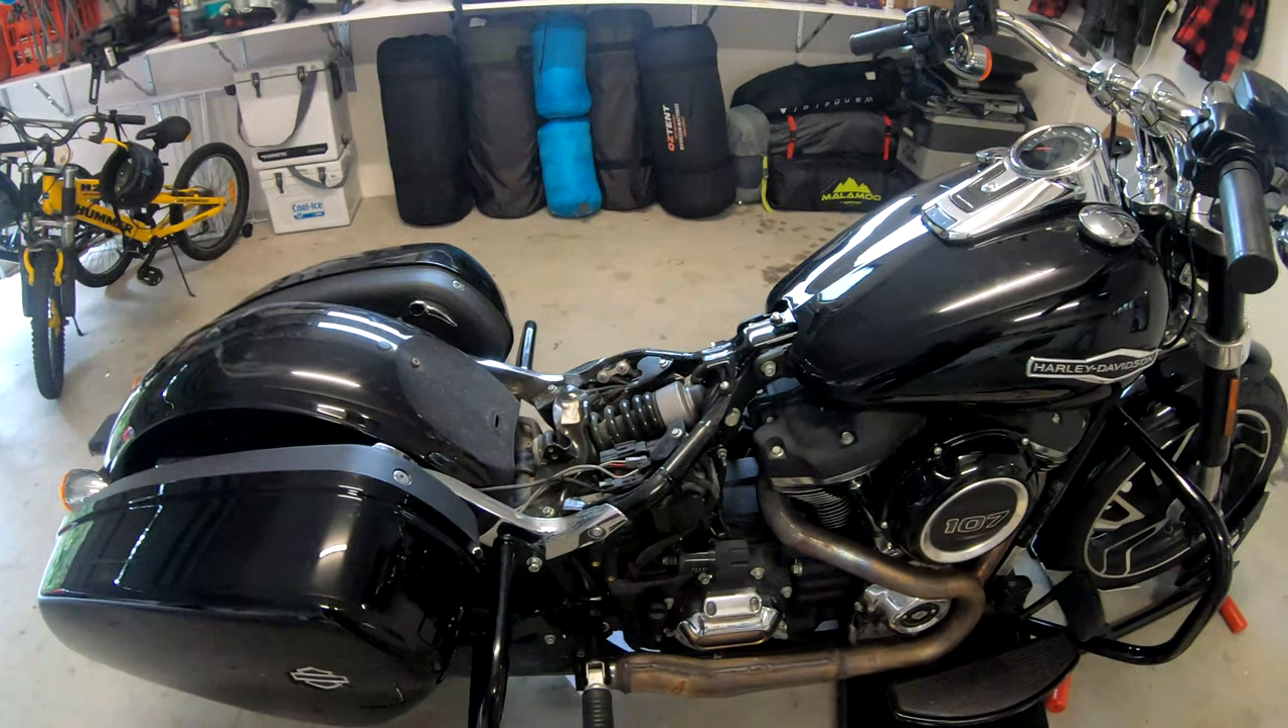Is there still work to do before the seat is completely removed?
No.